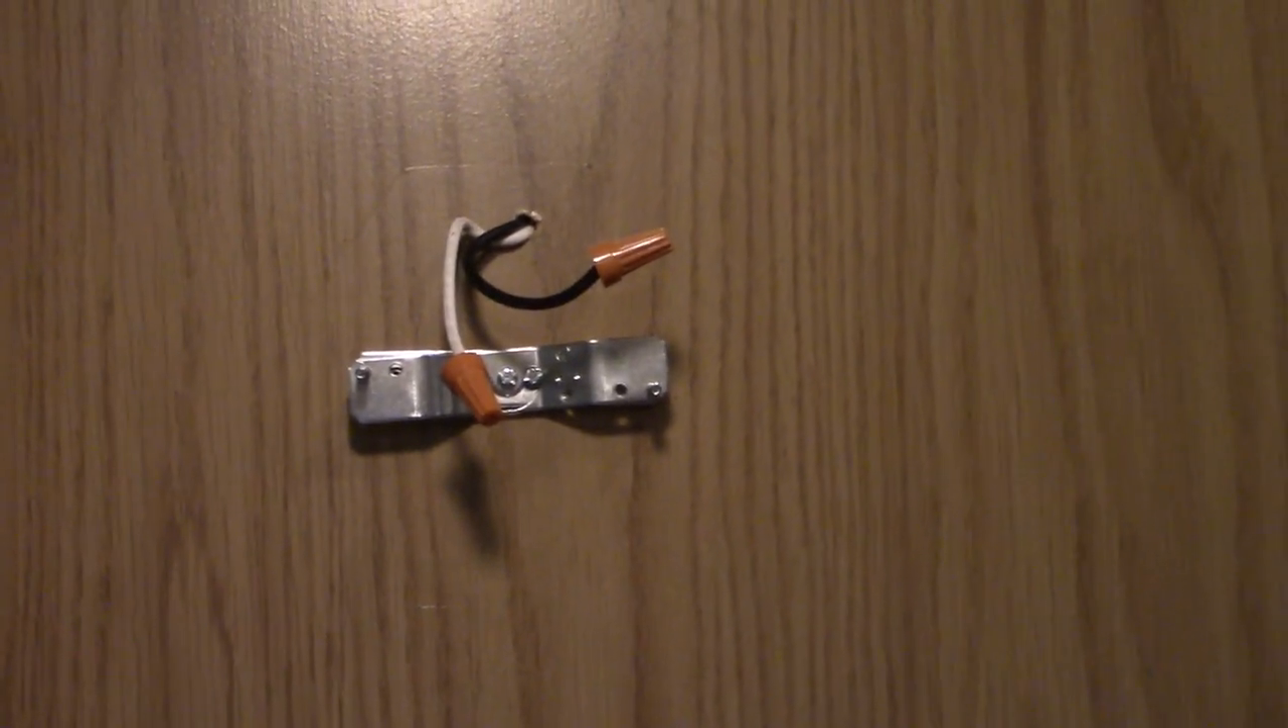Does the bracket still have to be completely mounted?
No.